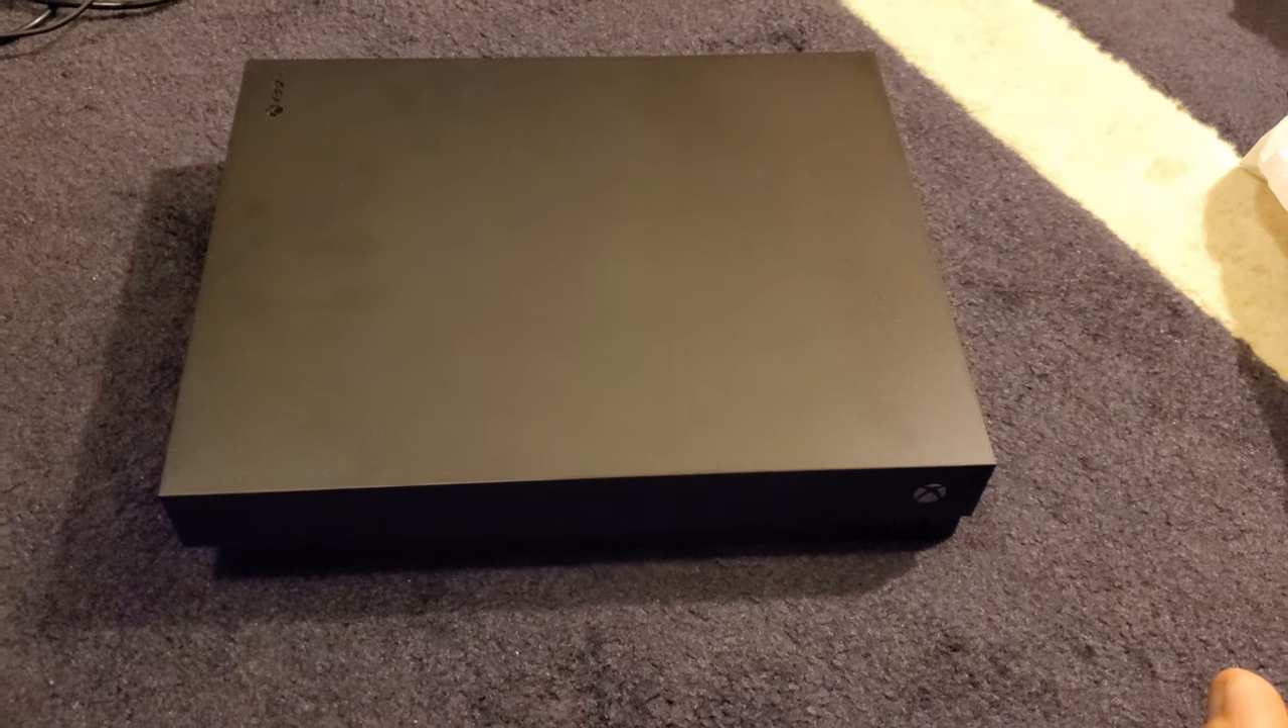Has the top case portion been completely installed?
Yes.